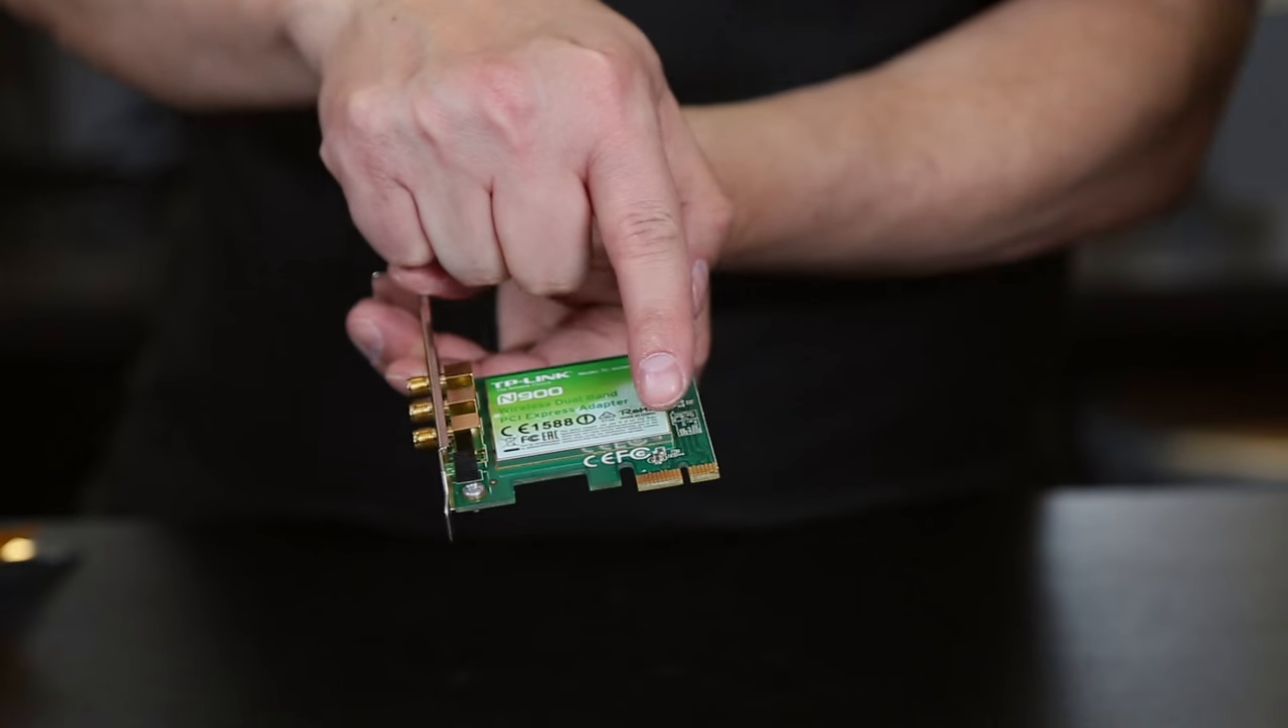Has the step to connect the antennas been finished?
No.